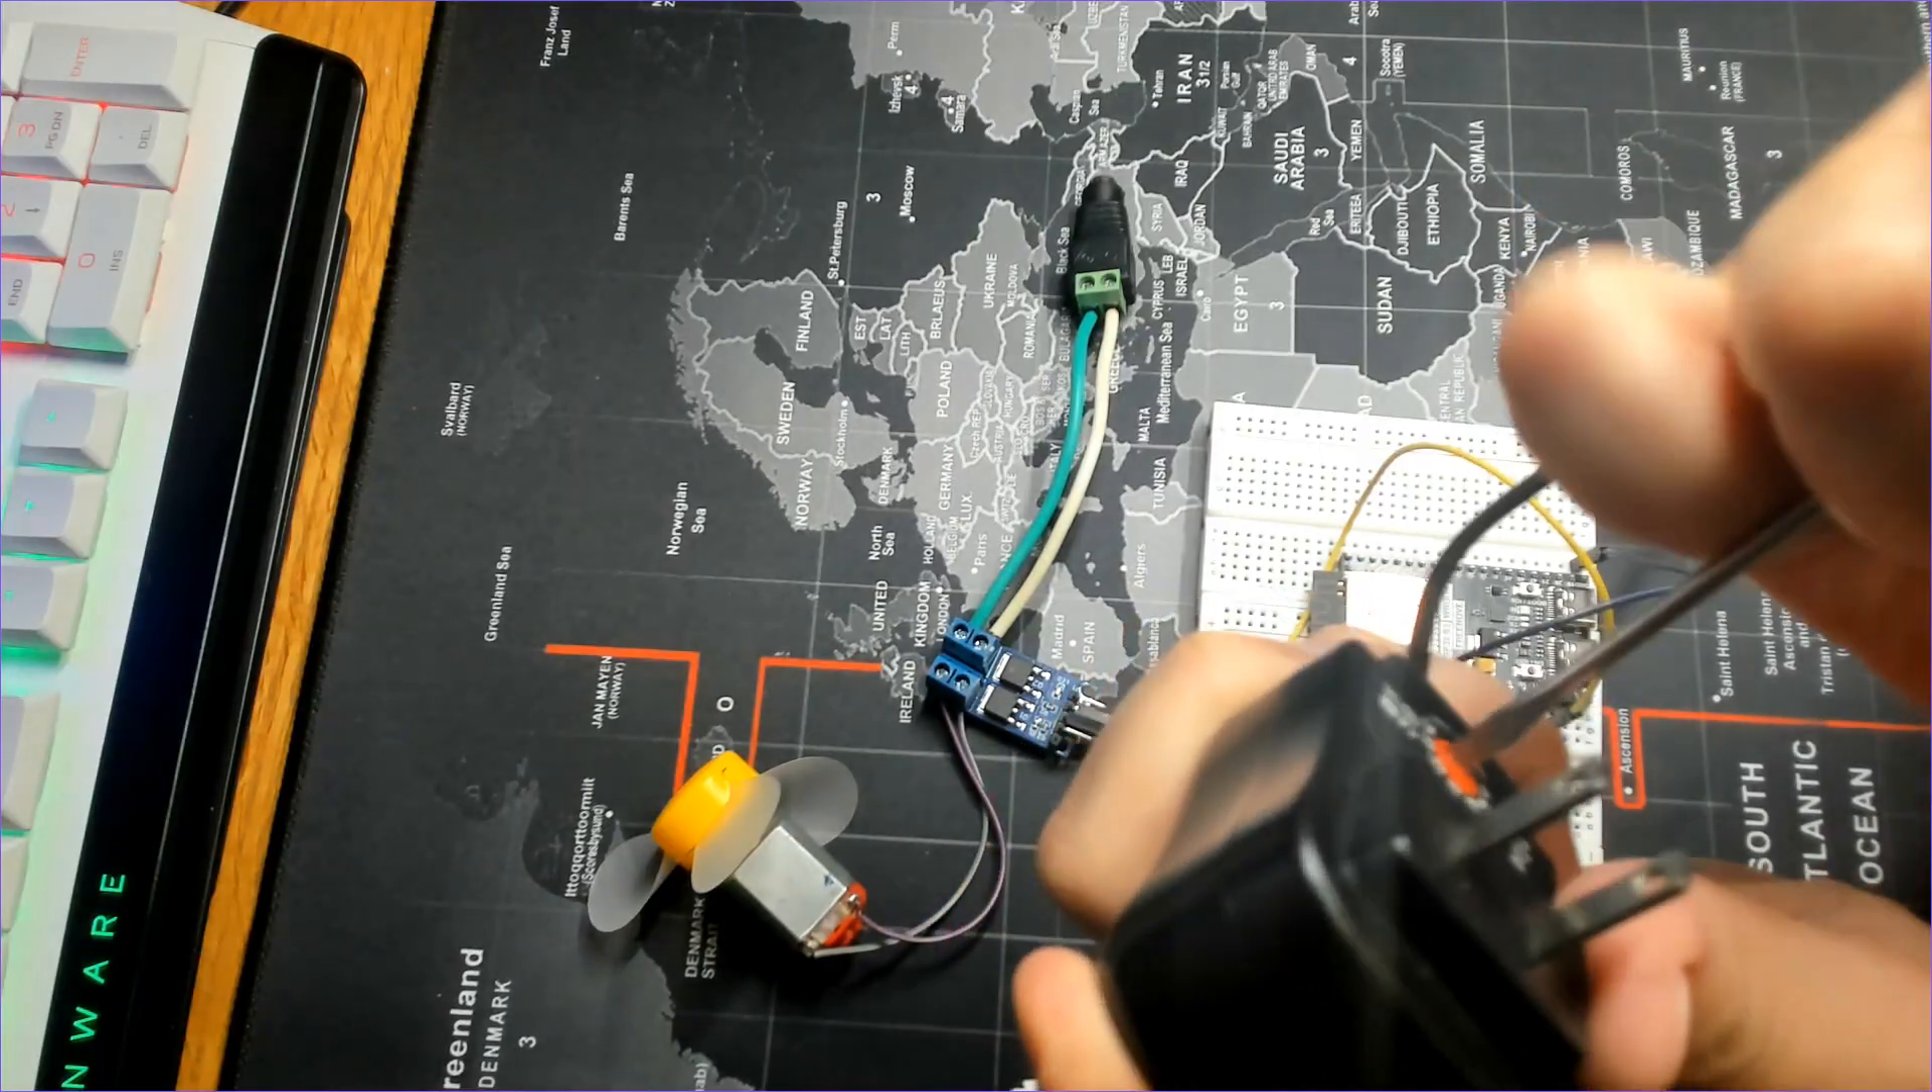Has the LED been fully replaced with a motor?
Yes.